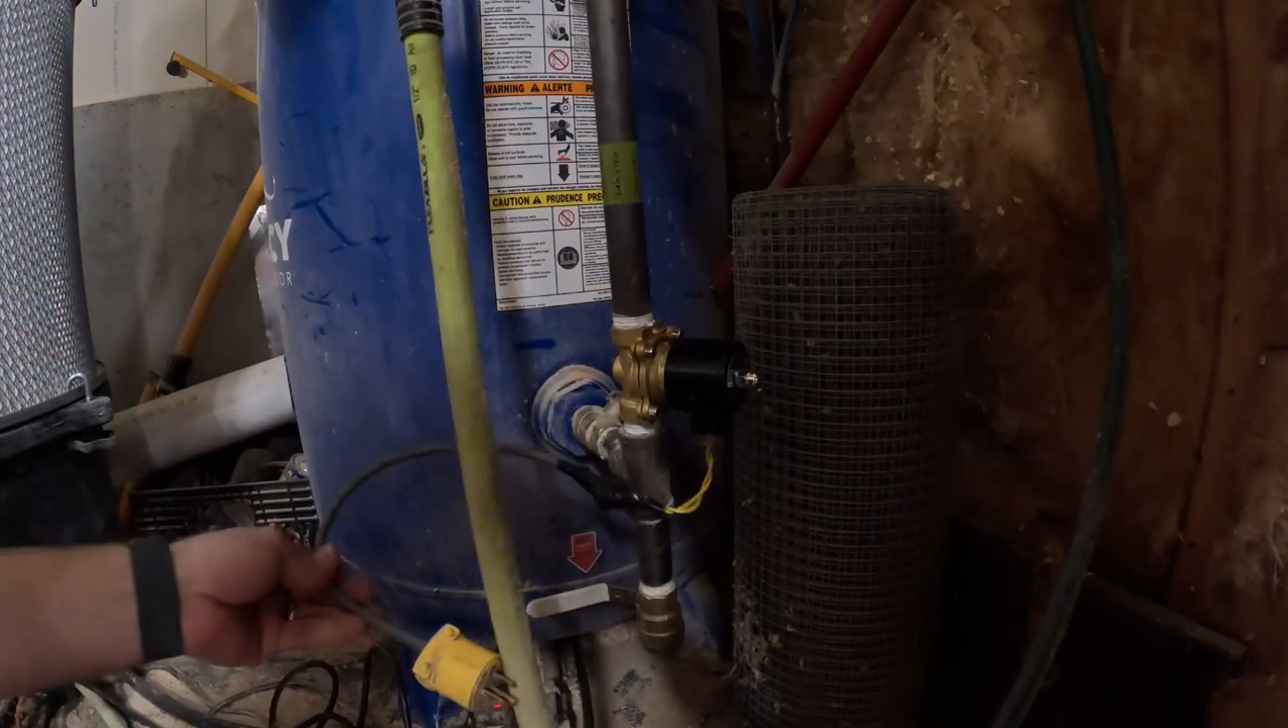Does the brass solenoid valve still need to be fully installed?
No.